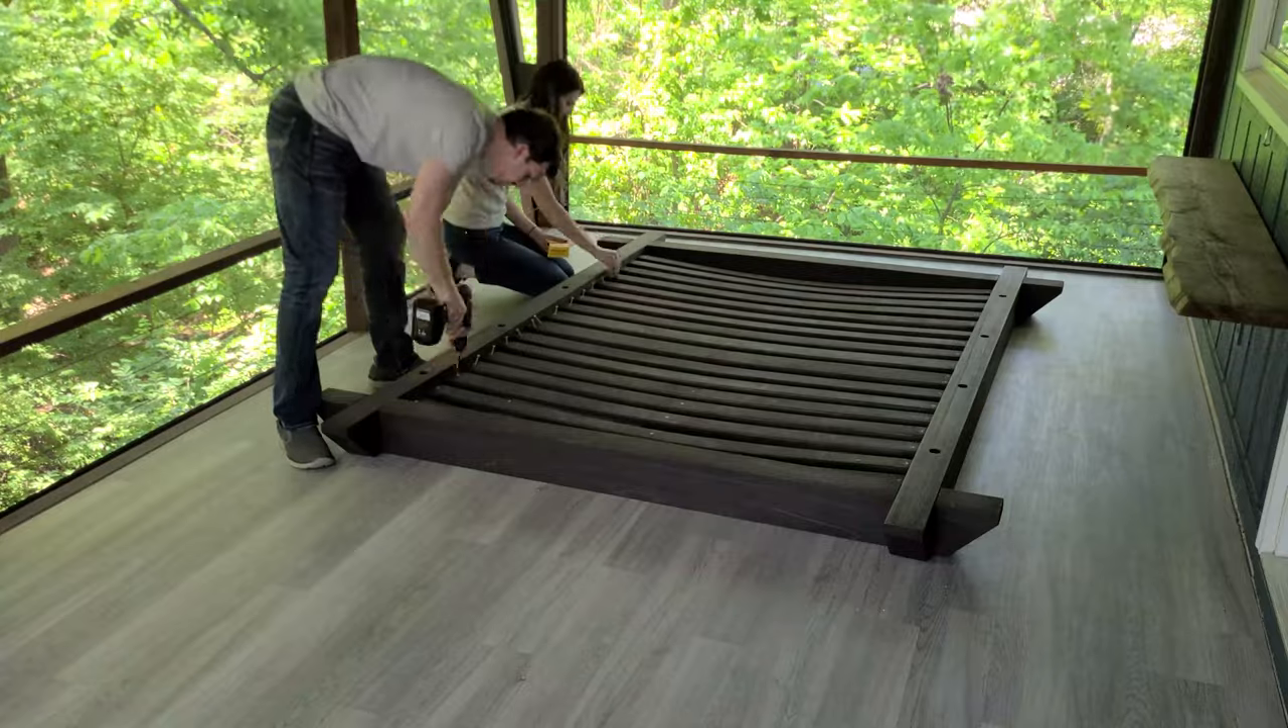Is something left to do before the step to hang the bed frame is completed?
Yes.